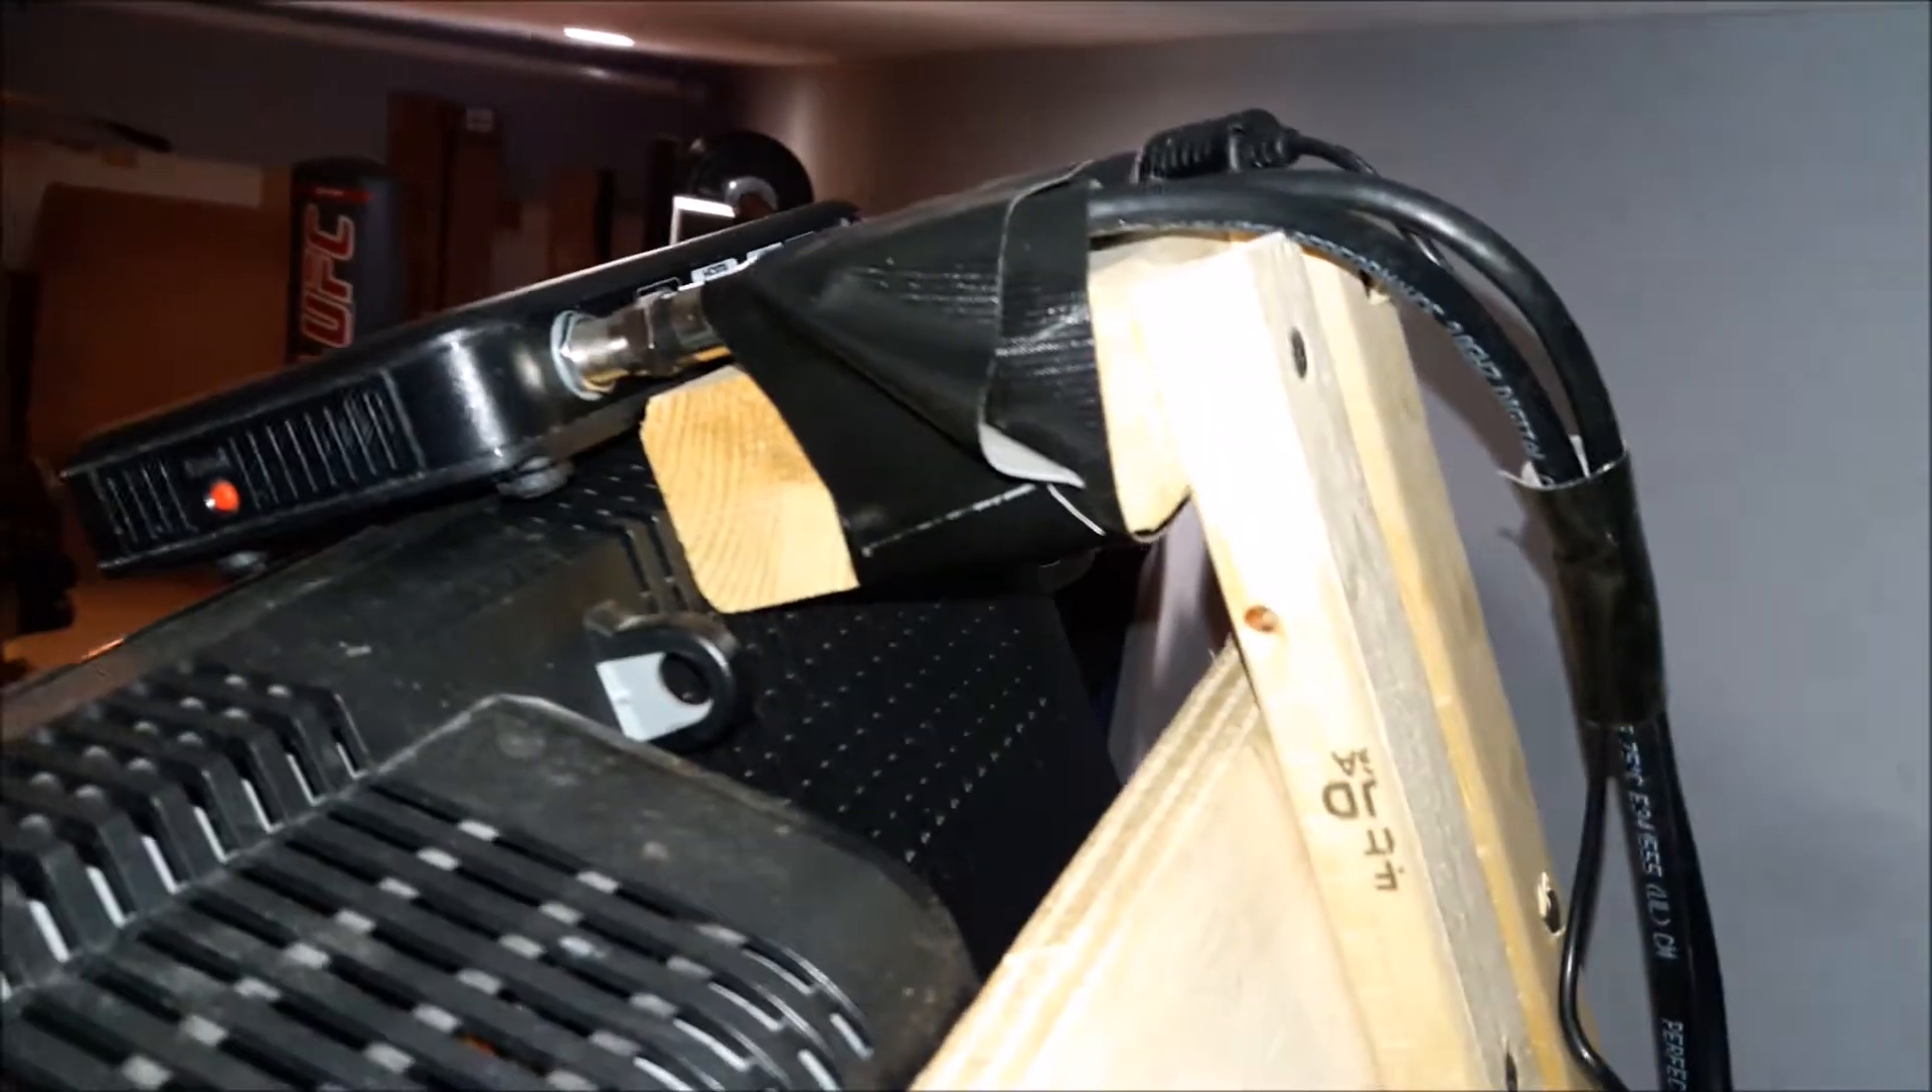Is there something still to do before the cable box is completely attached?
No.